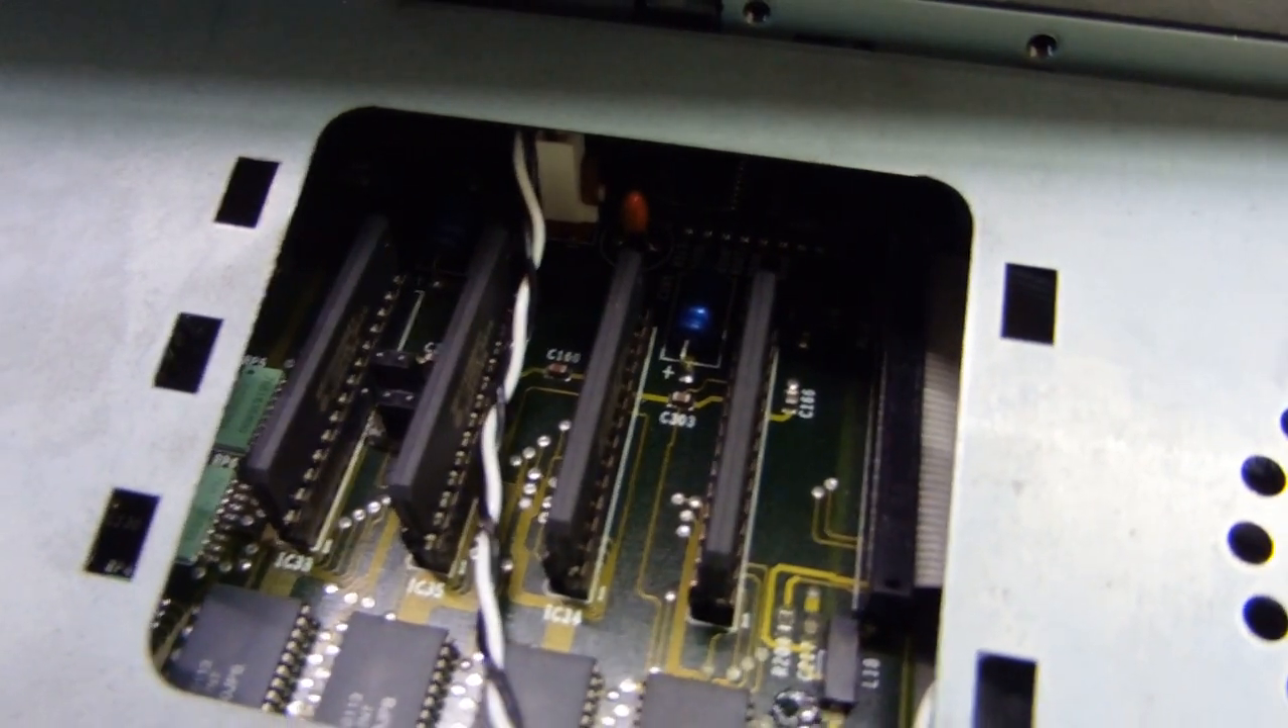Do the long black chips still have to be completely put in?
No.